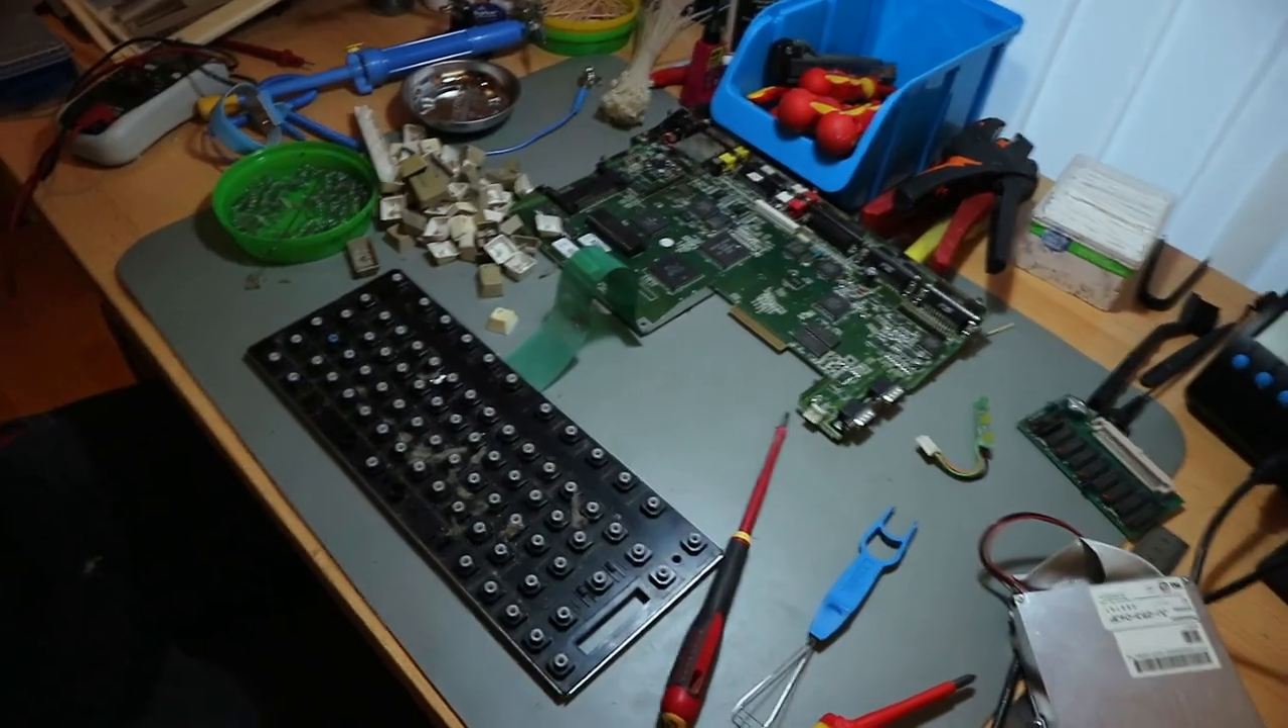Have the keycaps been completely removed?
Yes.